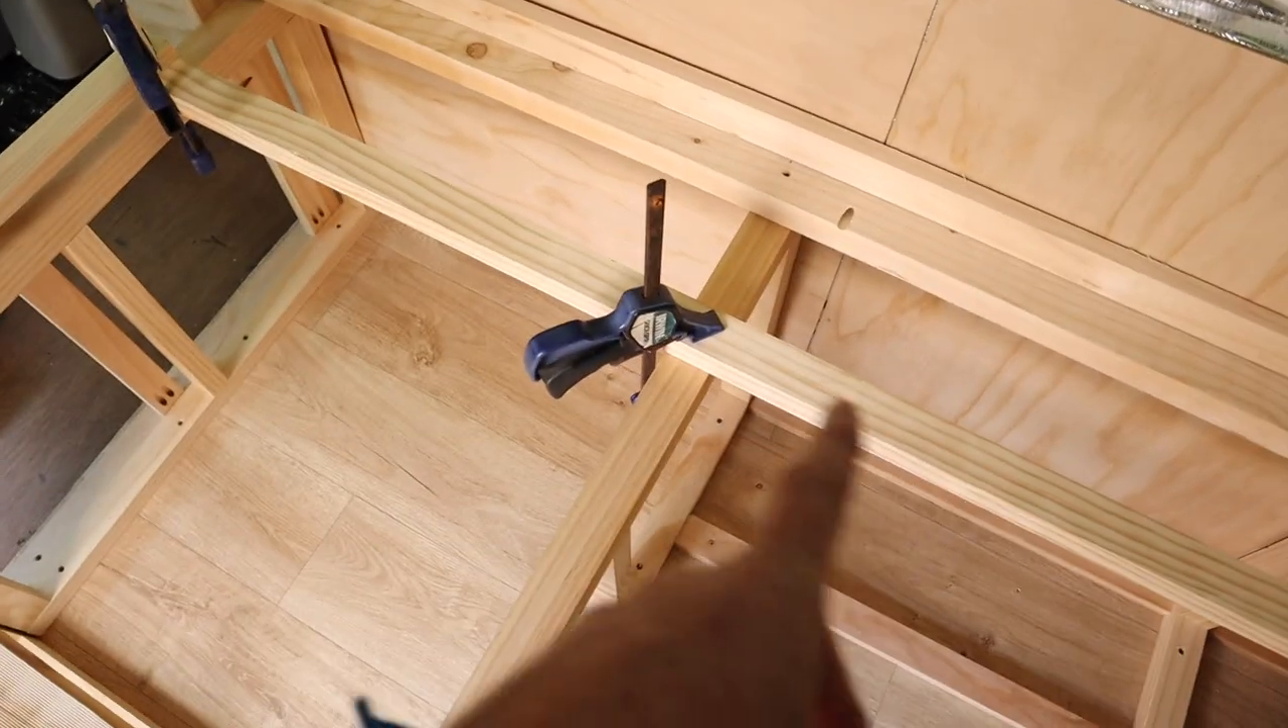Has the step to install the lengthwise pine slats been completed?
No.